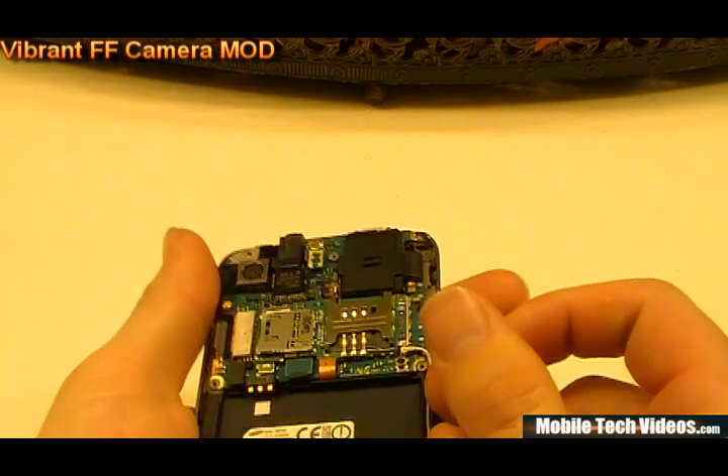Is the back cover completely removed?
Yes.